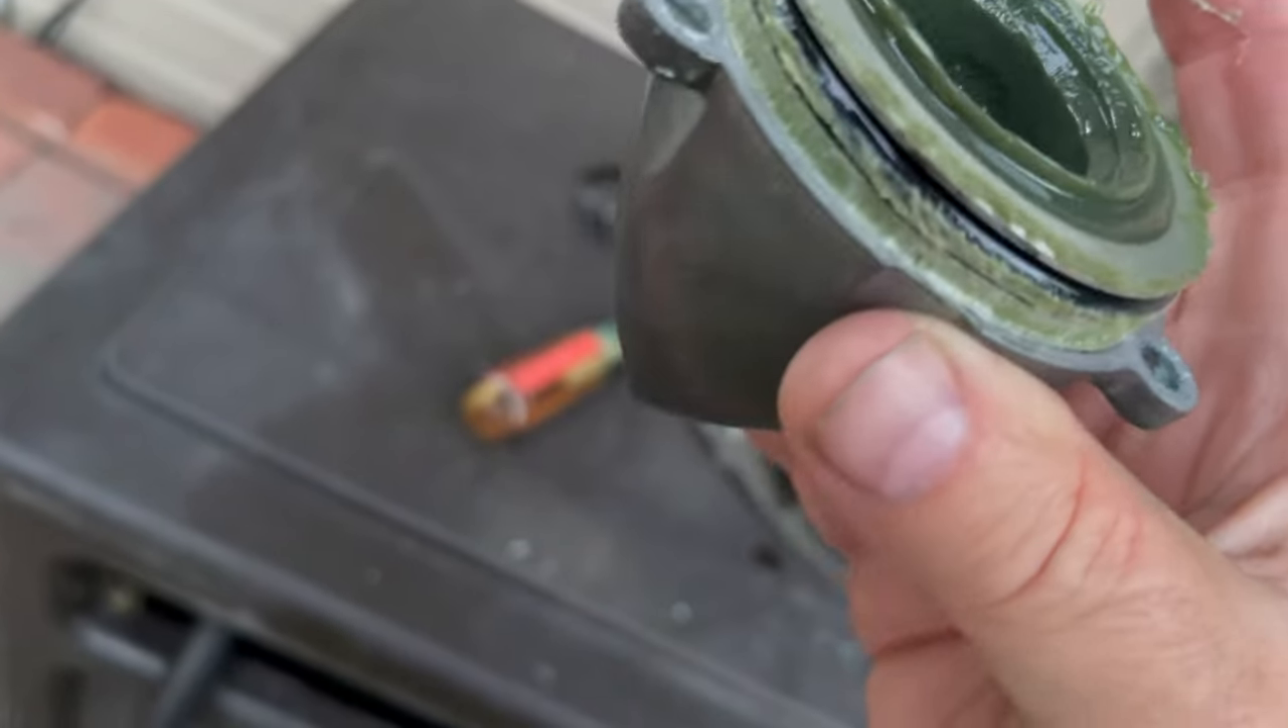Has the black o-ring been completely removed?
No.